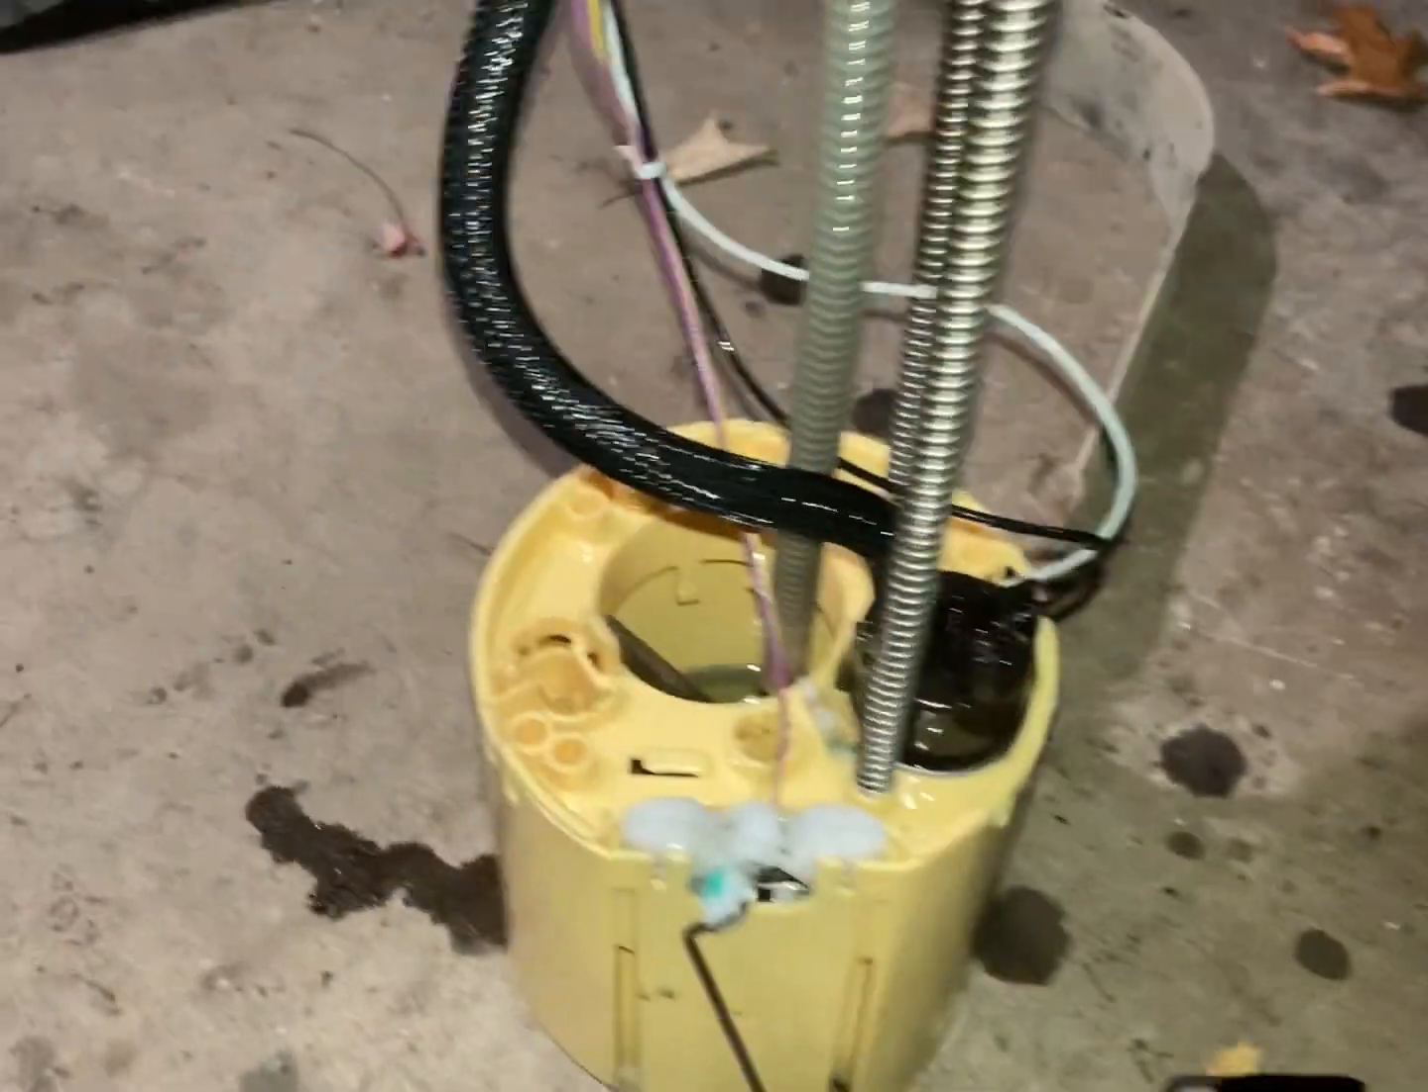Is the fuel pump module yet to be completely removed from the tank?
No.